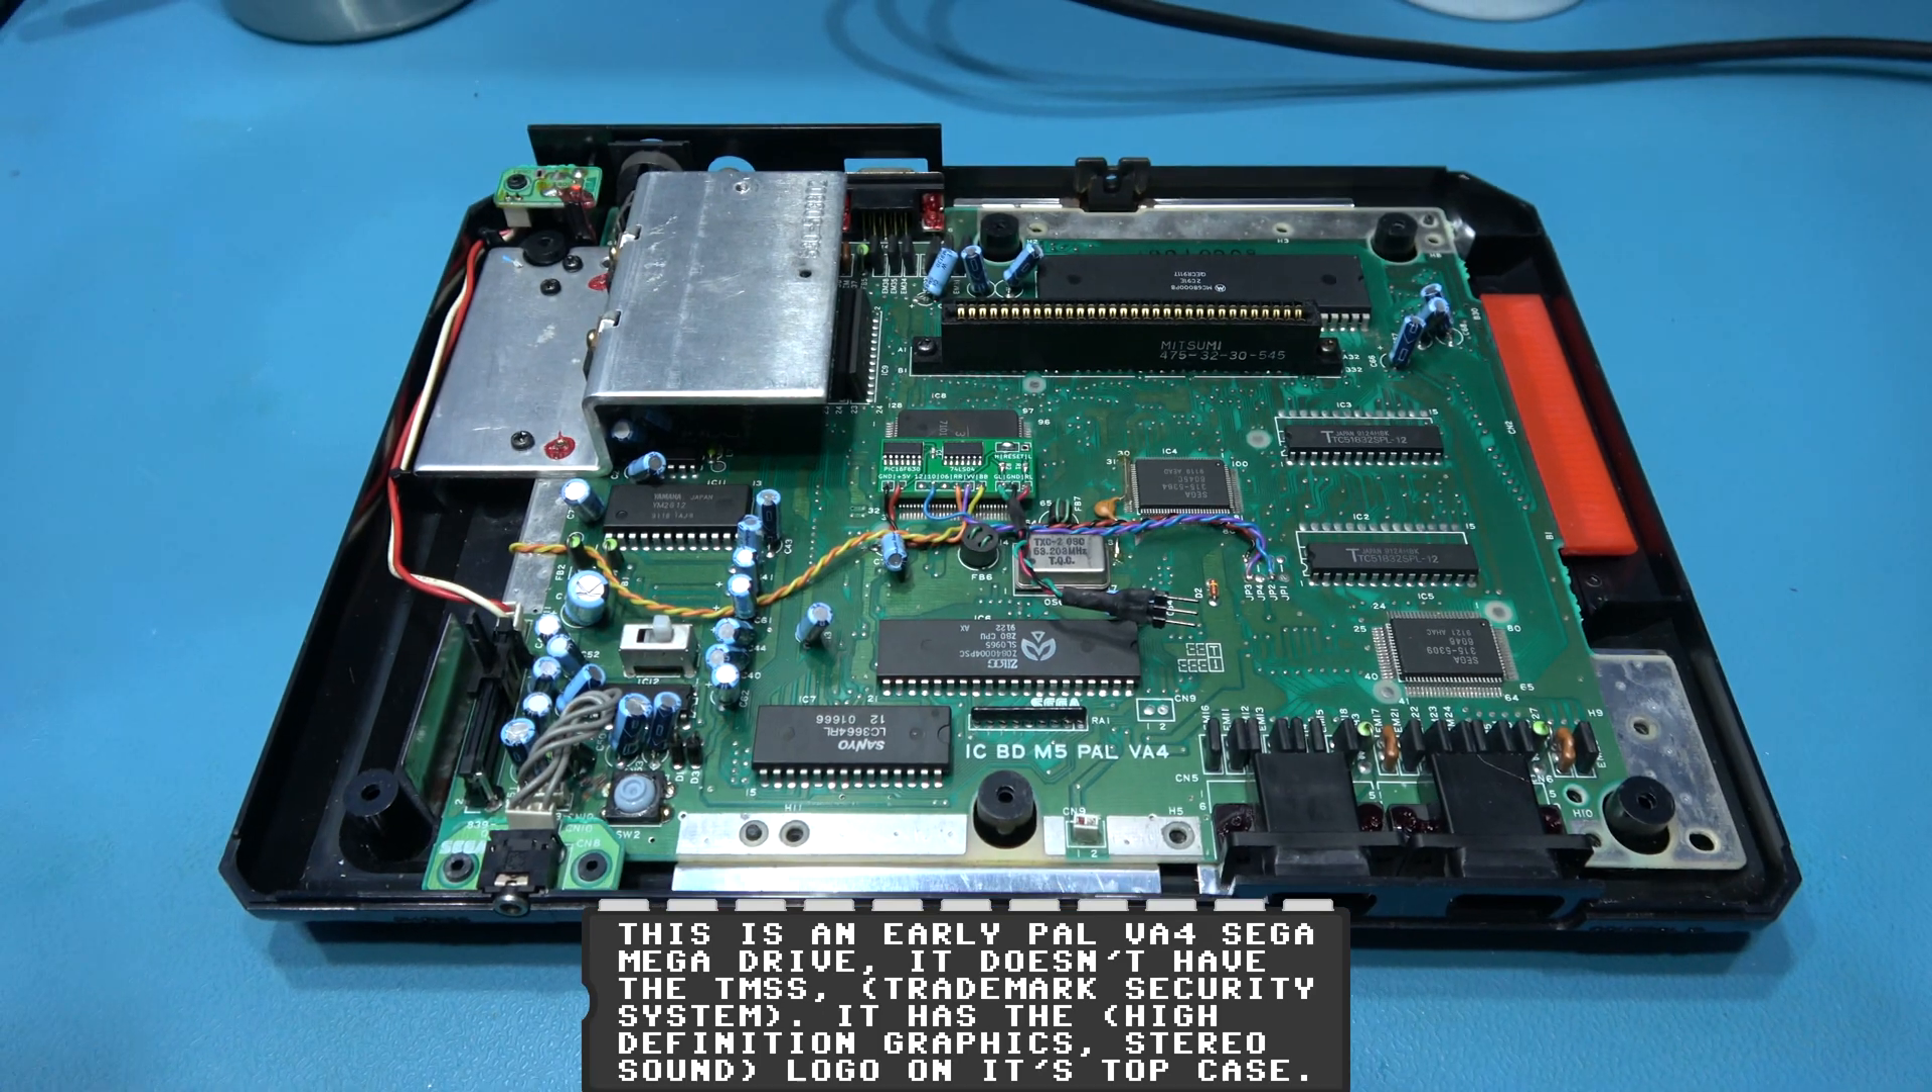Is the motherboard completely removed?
No.